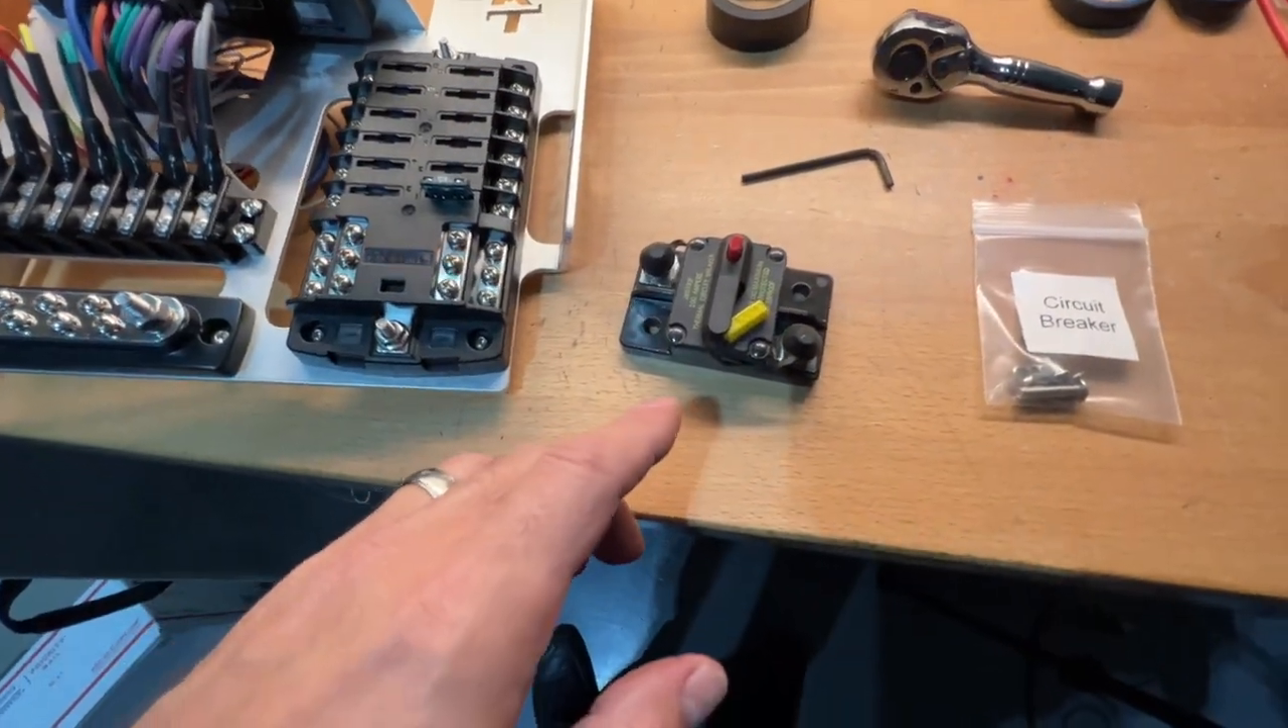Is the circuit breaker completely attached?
No.